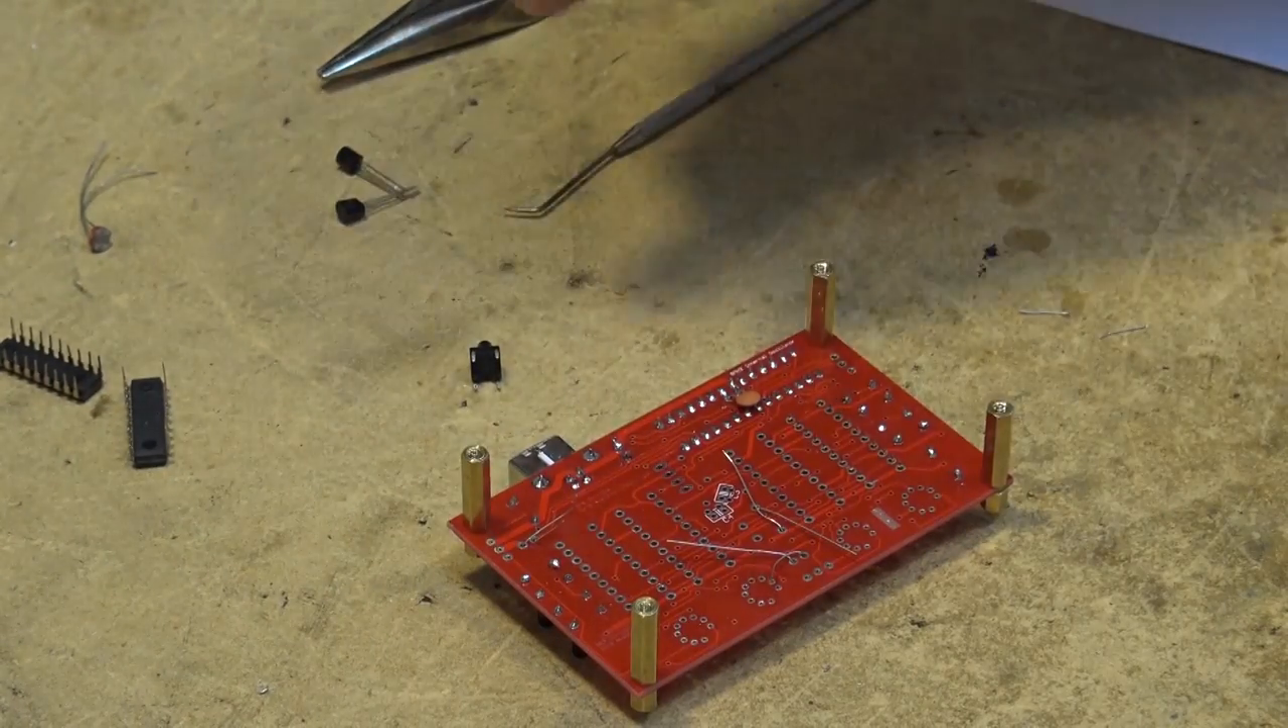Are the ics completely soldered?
No.